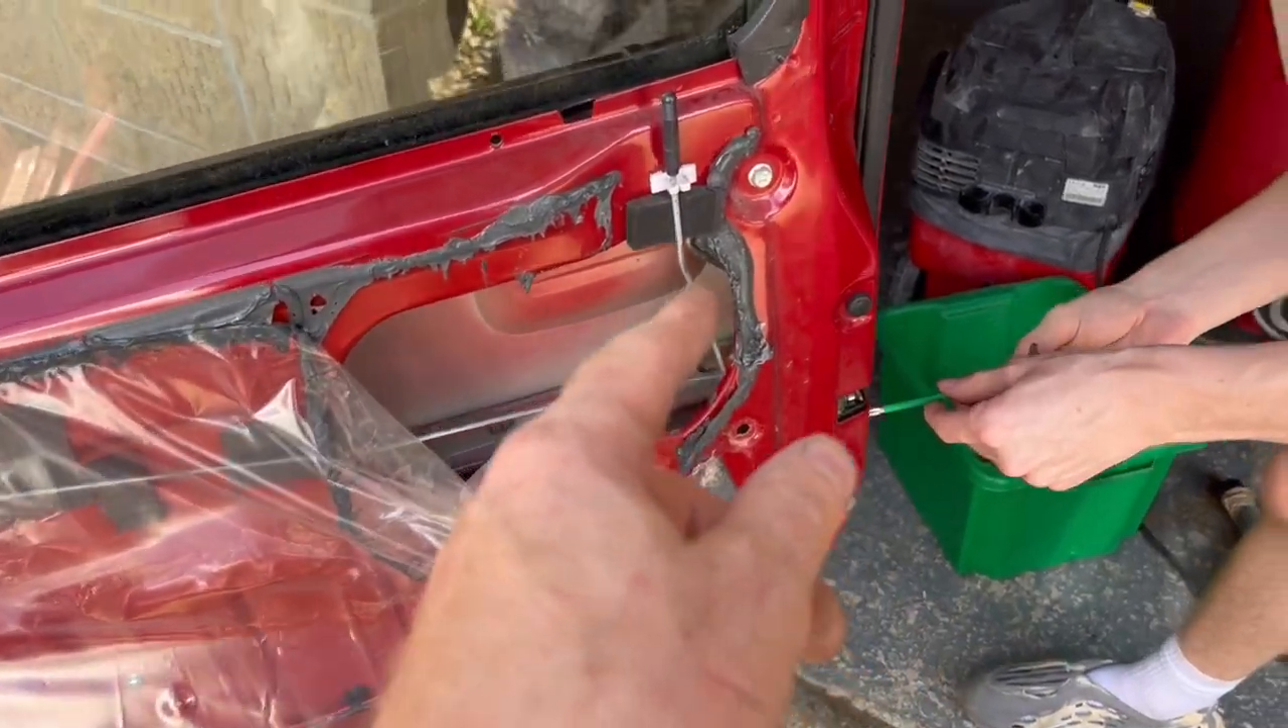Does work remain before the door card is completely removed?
No.